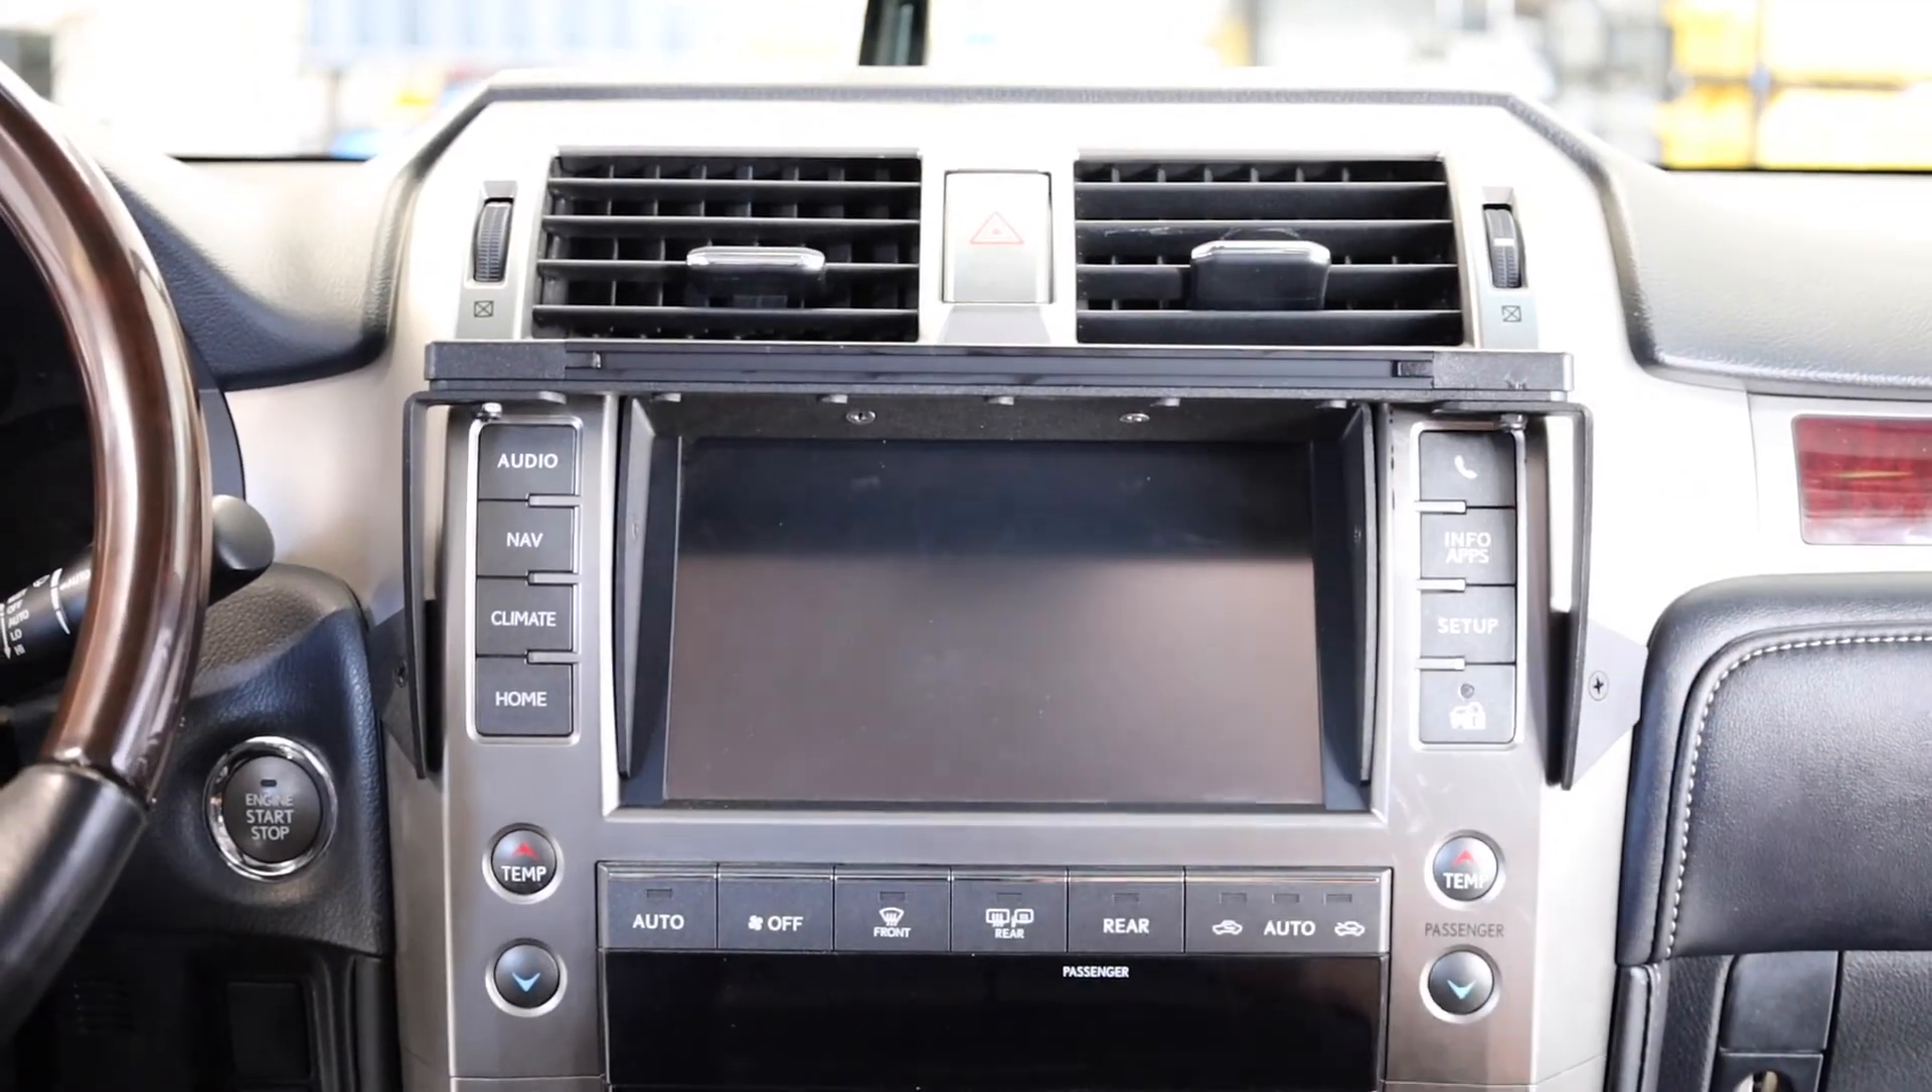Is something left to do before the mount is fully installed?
No.